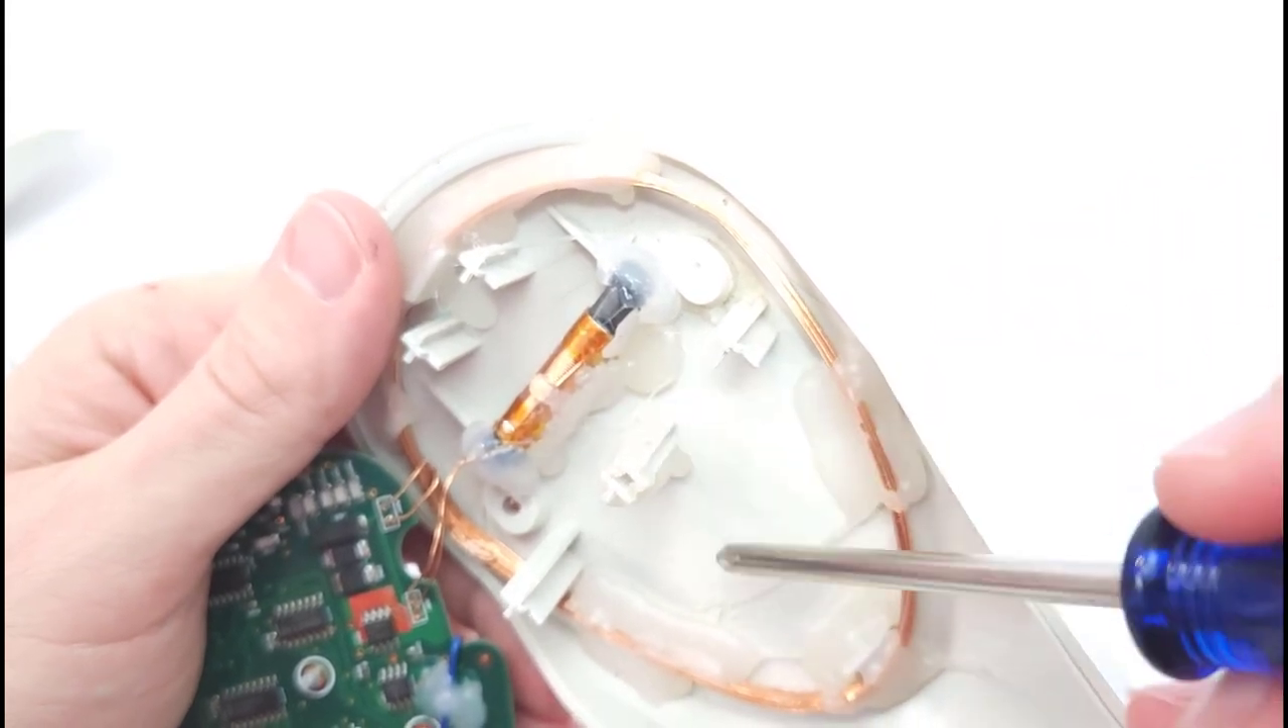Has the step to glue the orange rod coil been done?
Yes.